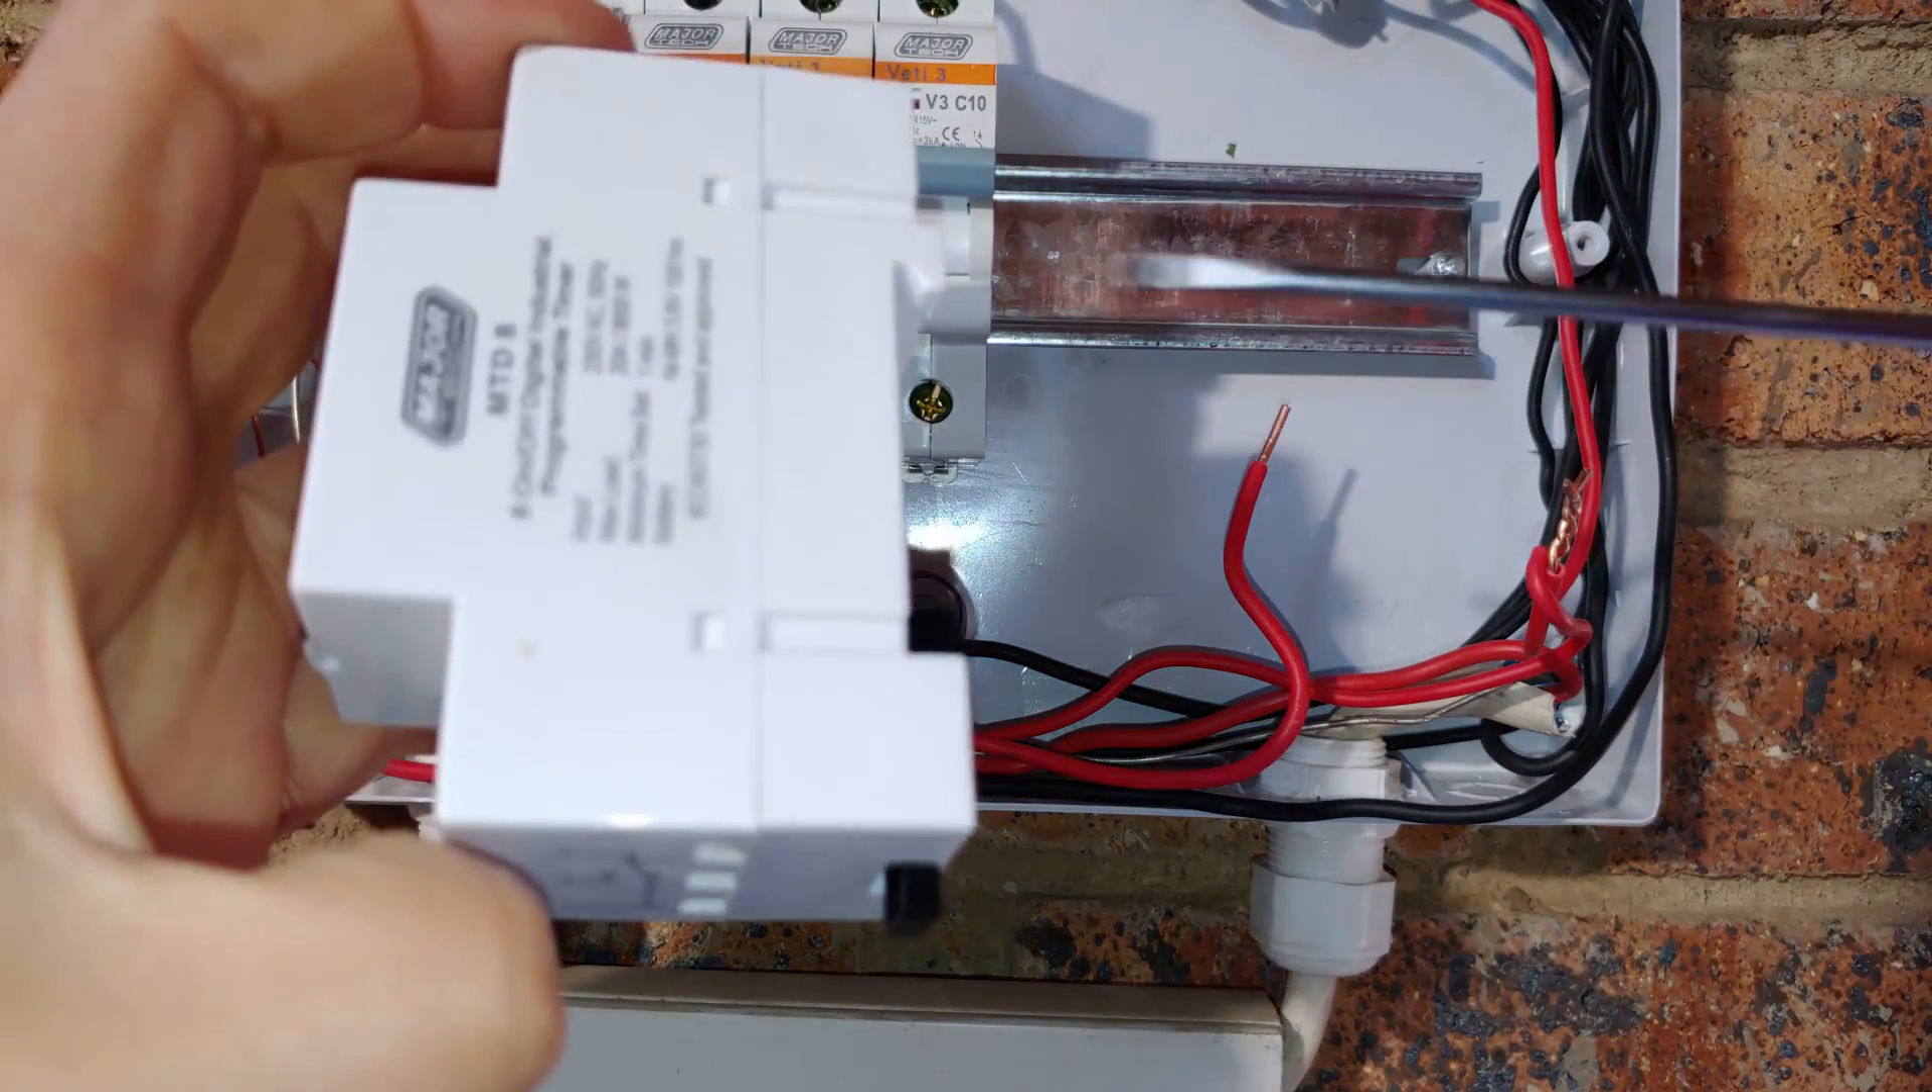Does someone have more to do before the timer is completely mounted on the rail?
Yes.